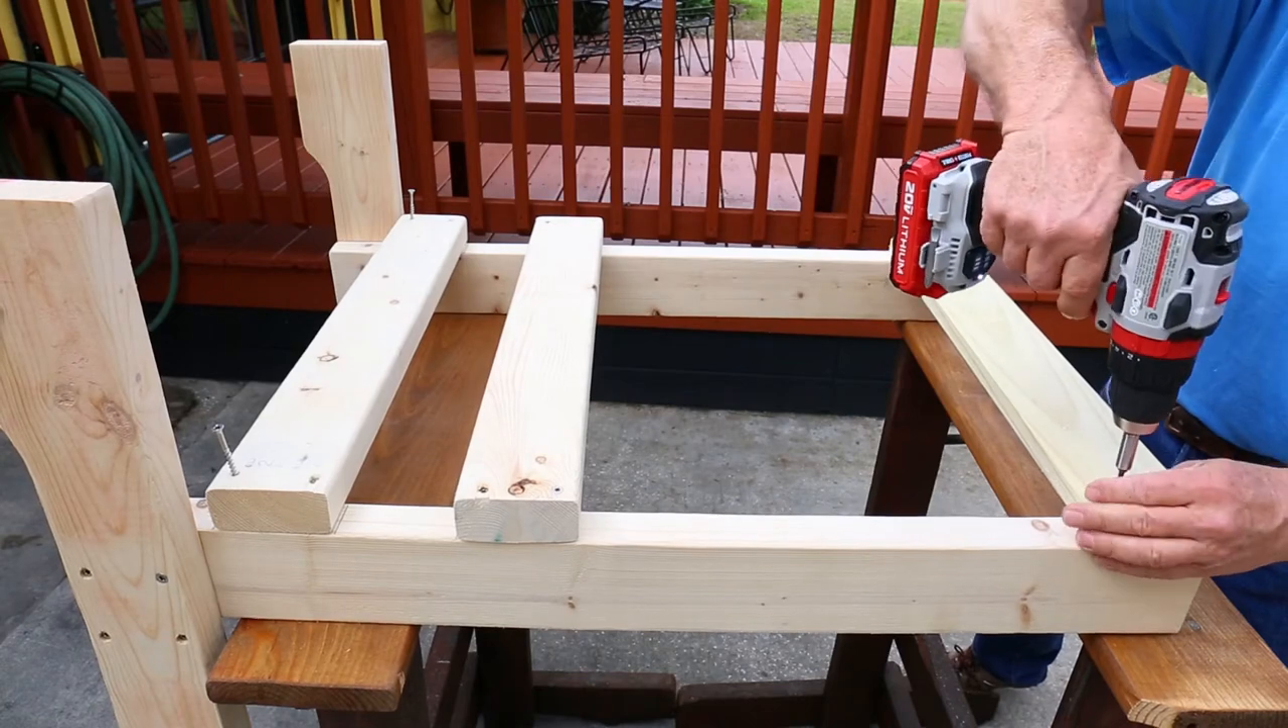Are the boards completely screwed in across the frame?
No.